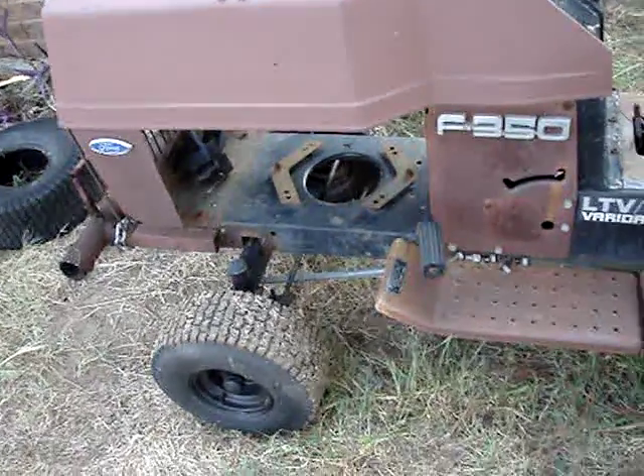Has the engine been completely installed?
No.